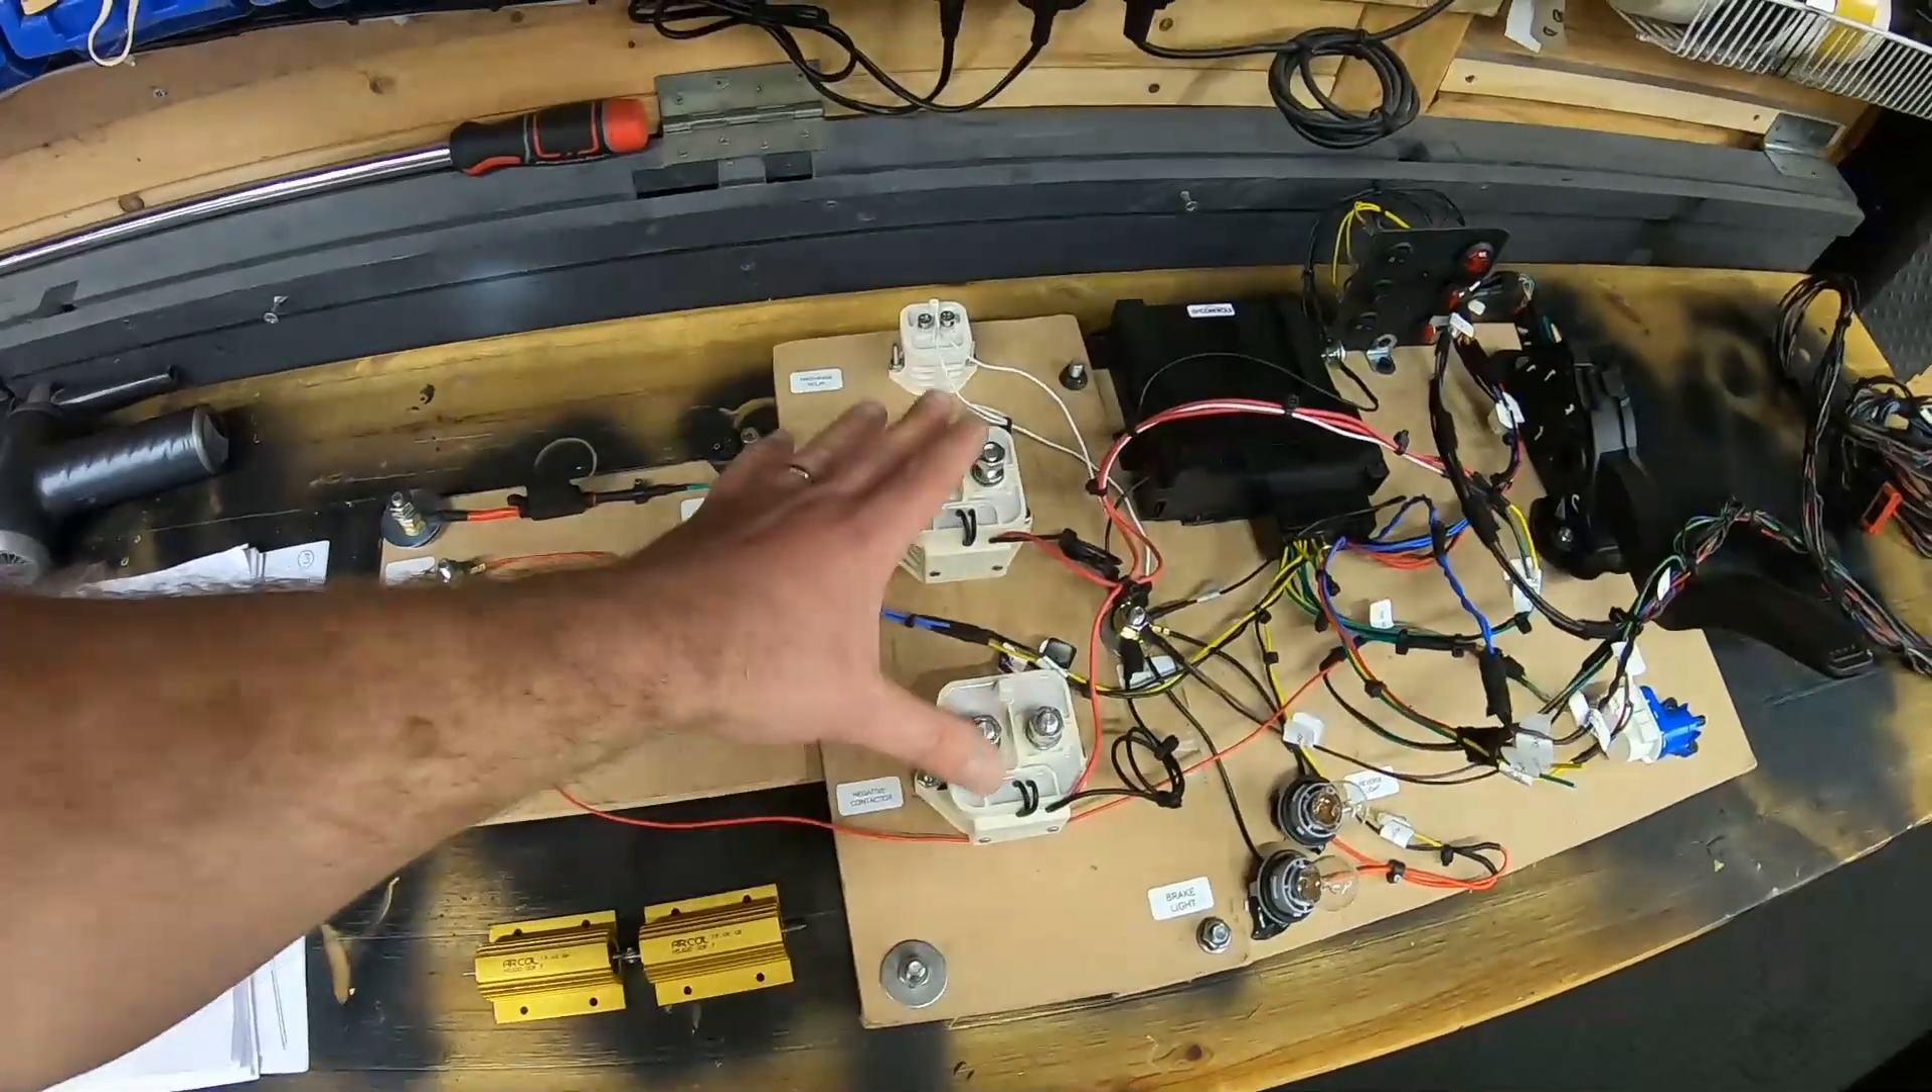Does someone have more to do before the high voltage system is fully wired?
Yes.